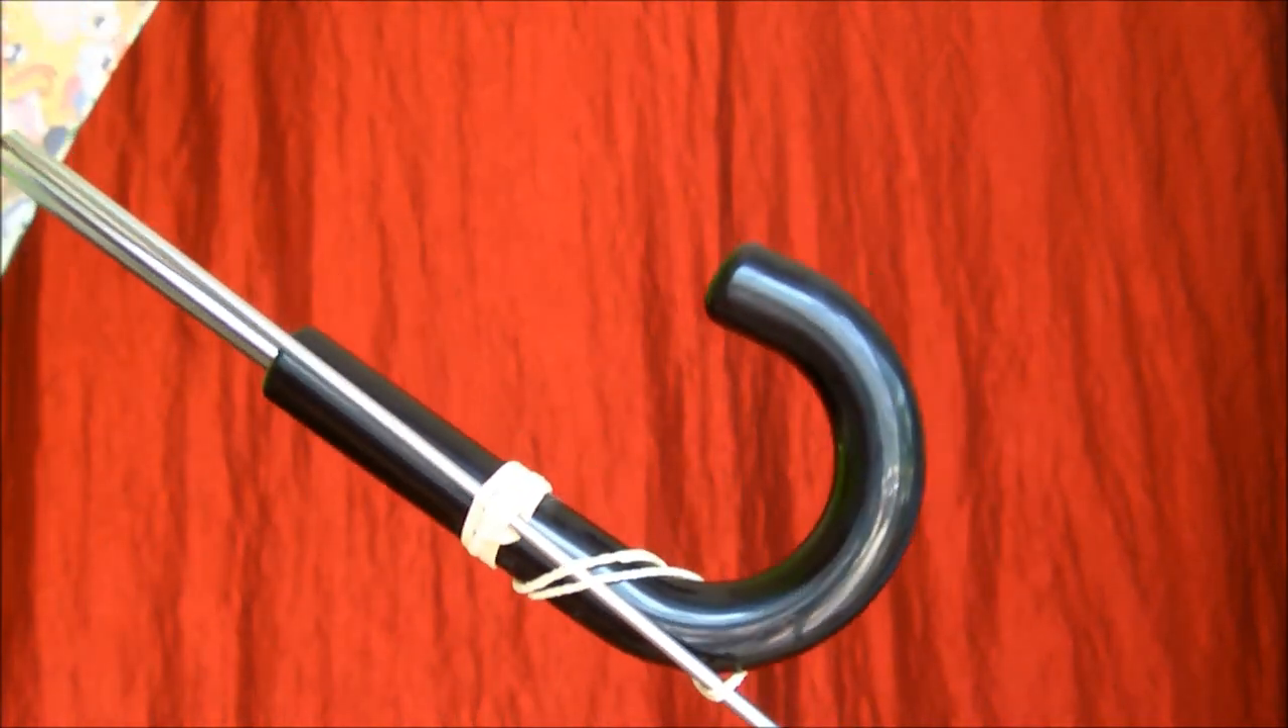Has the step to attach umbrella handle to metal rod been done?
Yes.